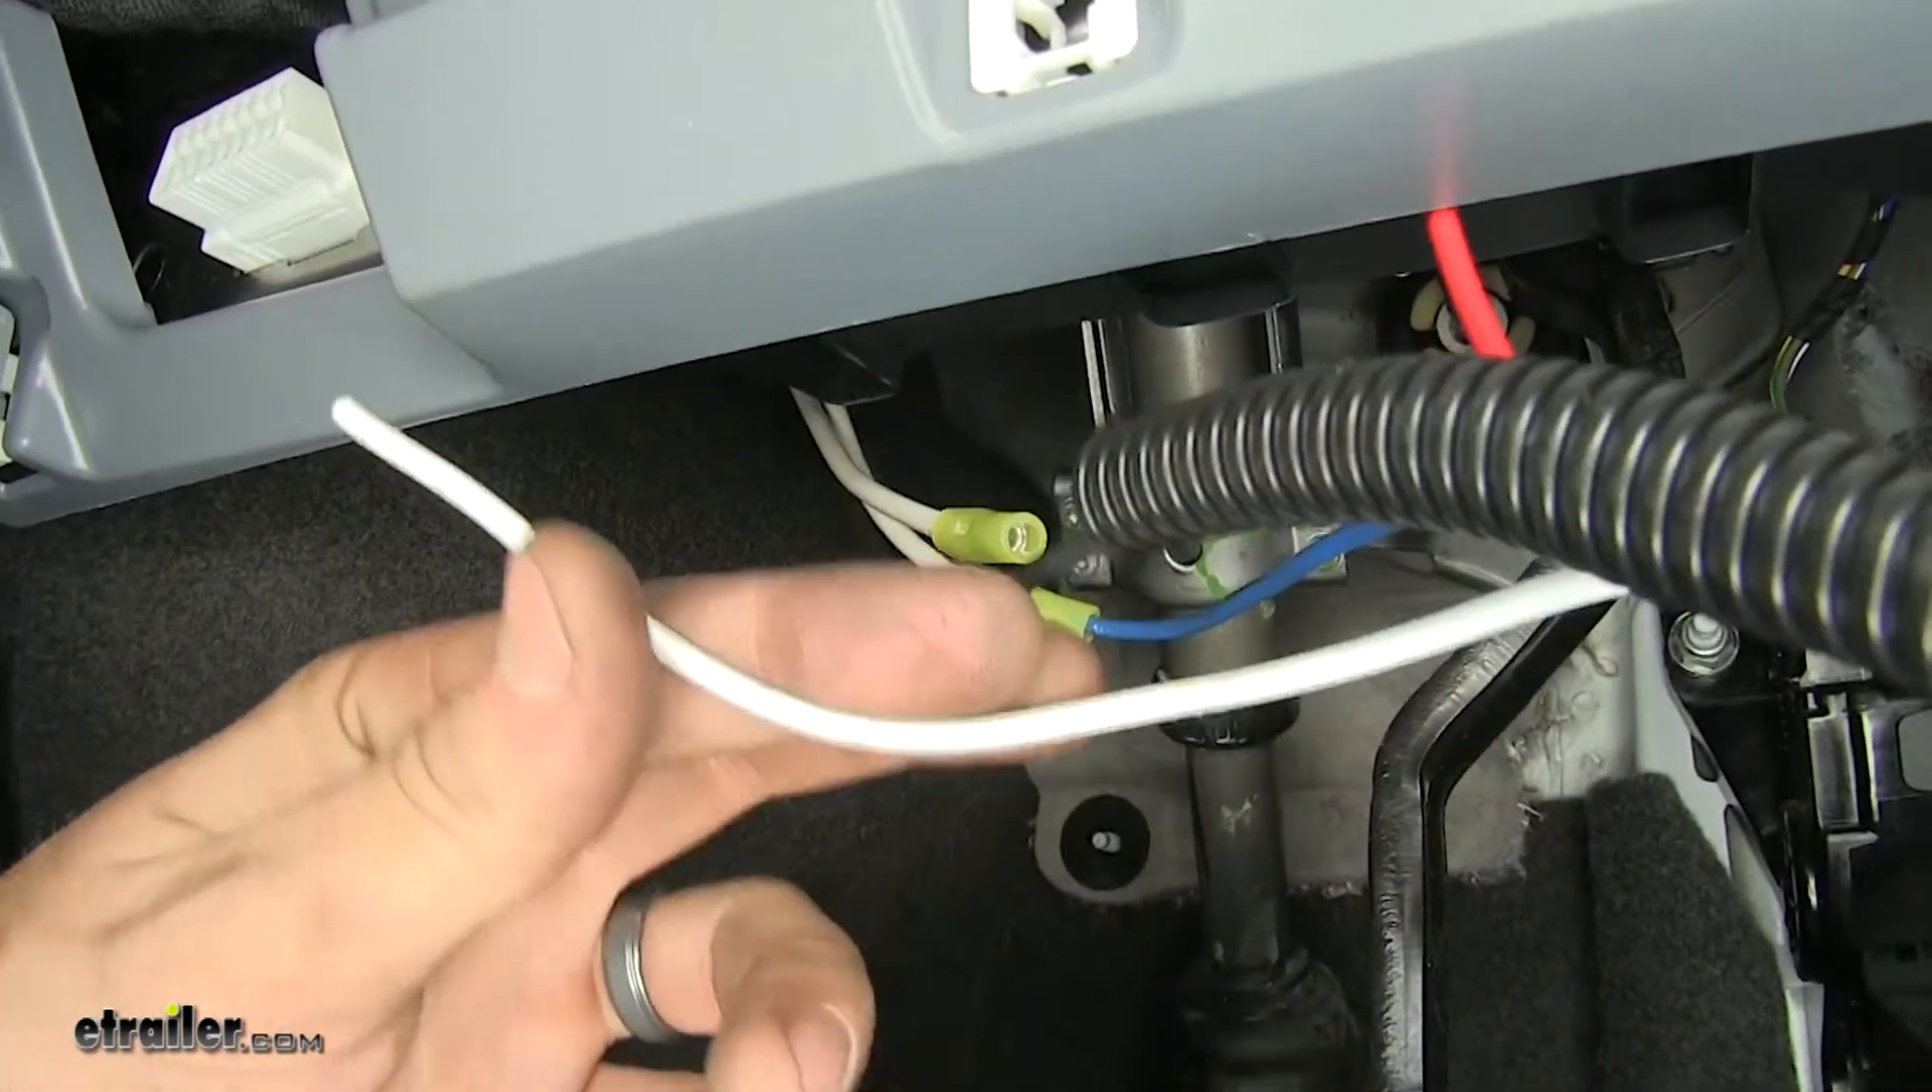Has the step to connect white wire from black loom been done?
No.